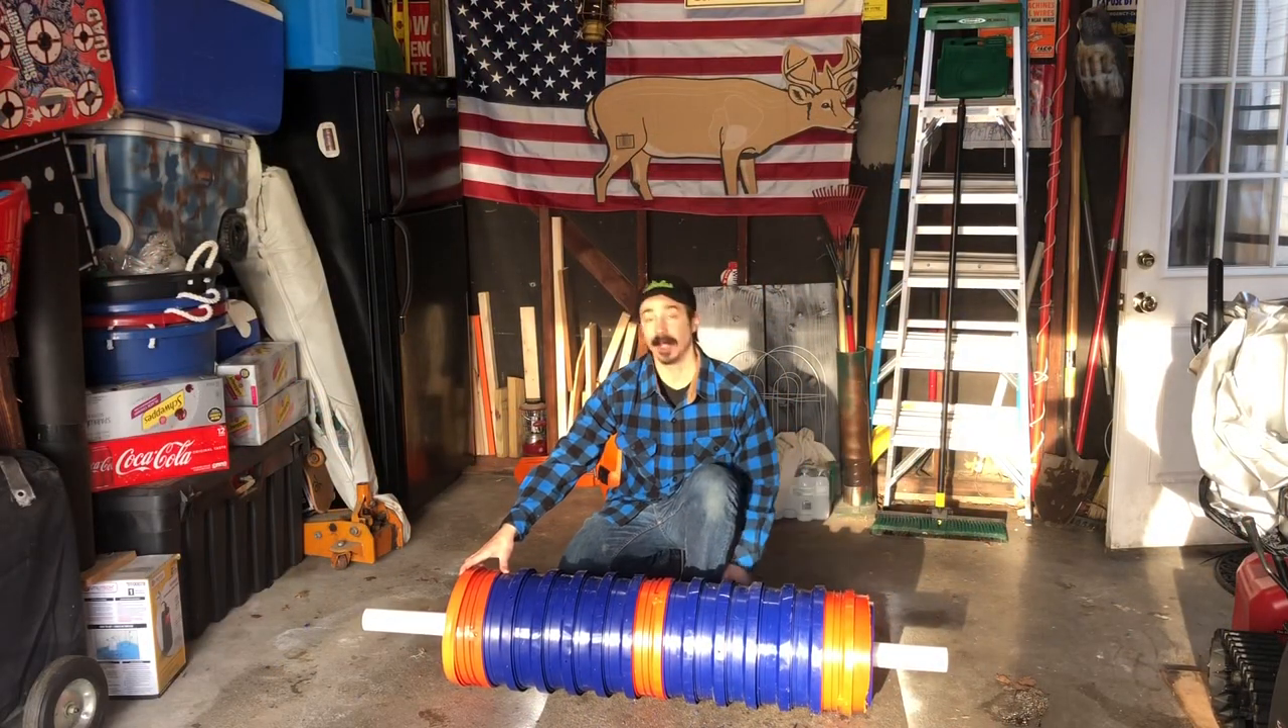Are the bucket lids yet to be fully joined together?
No.